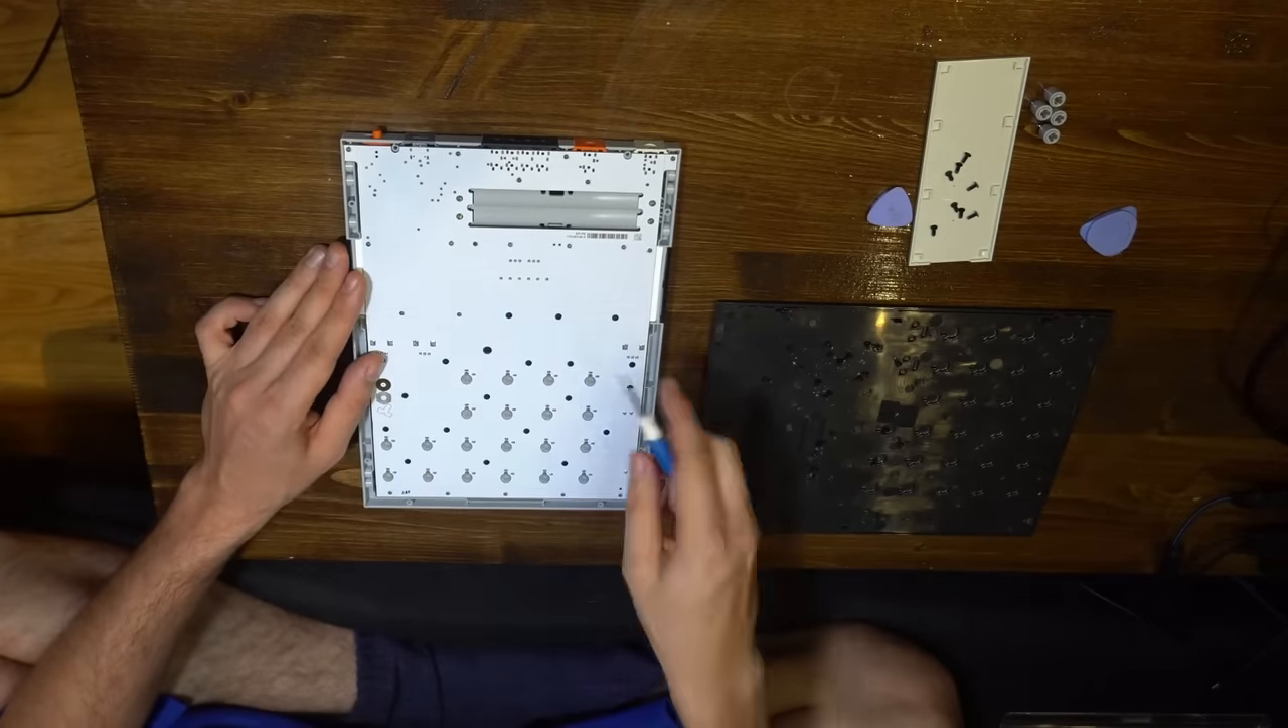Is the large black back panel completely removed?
Yes.